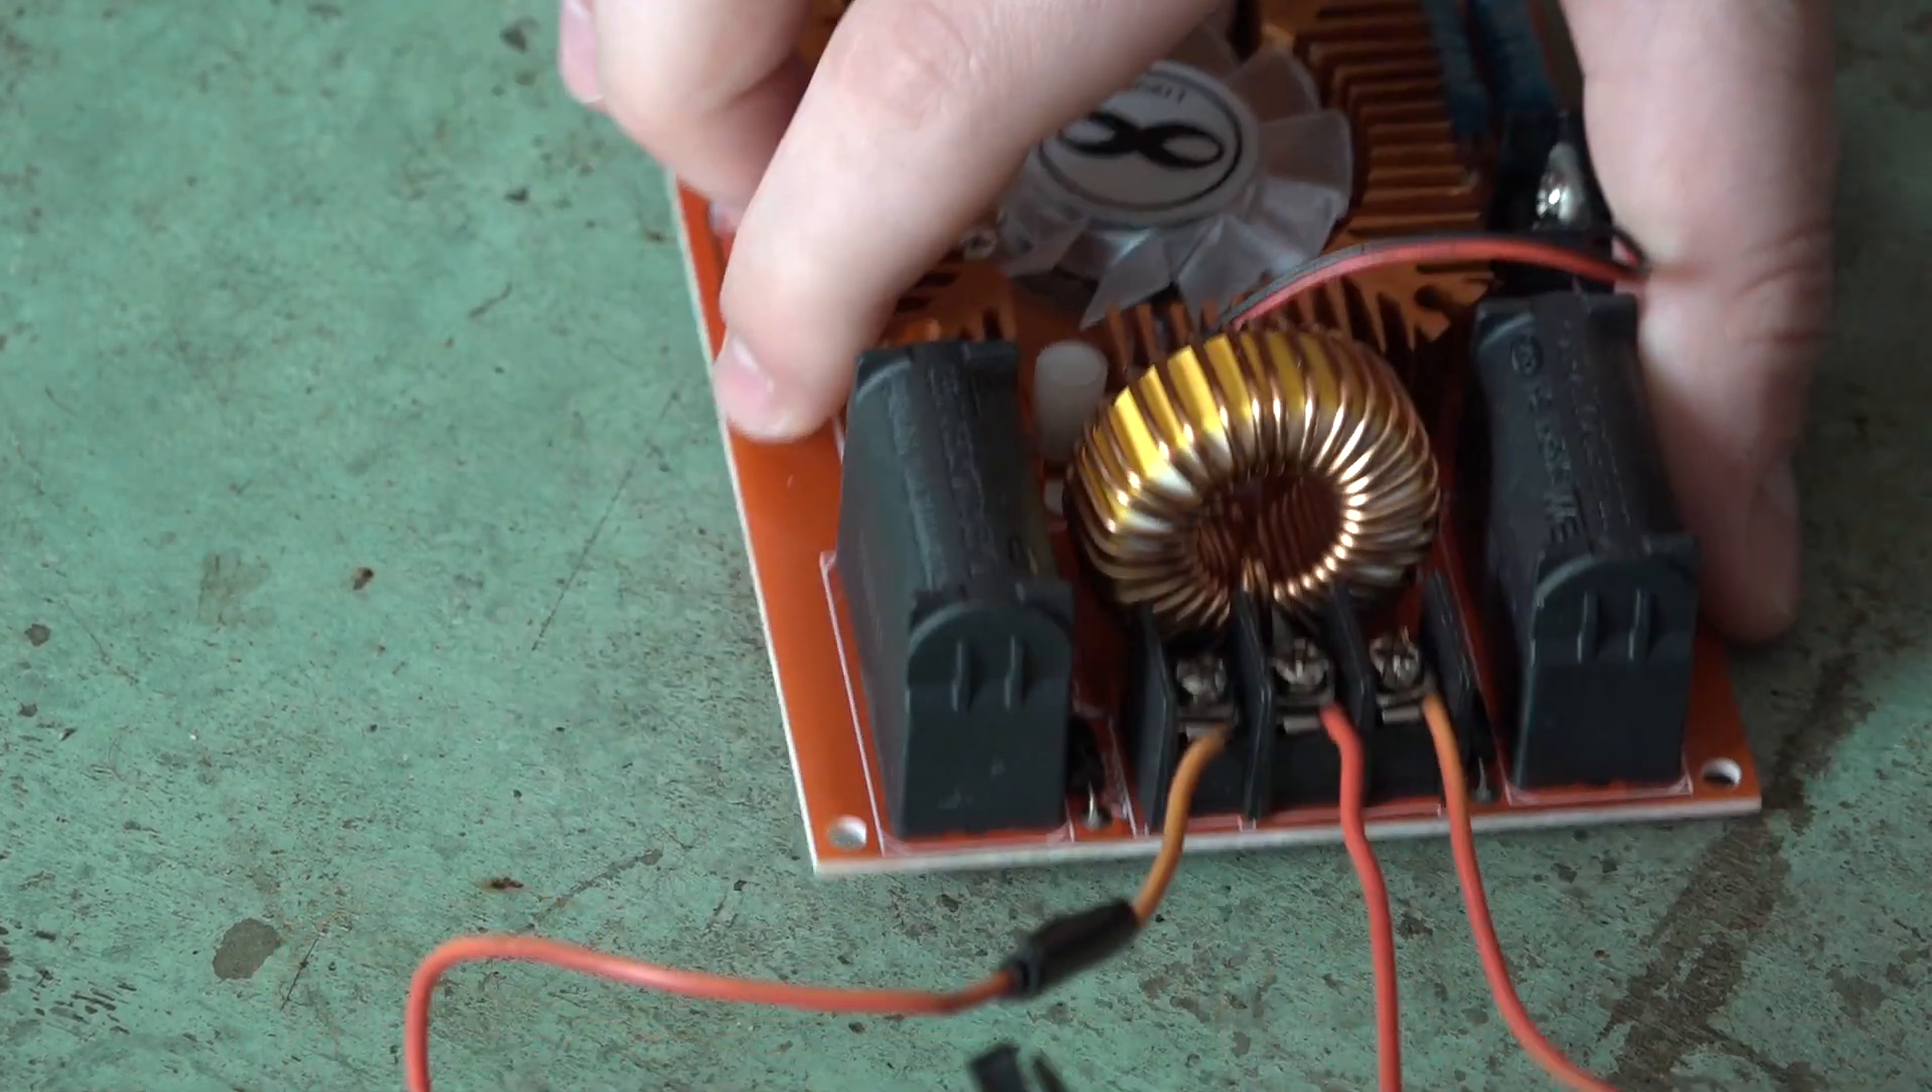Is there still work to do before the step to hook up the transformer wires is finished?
No.